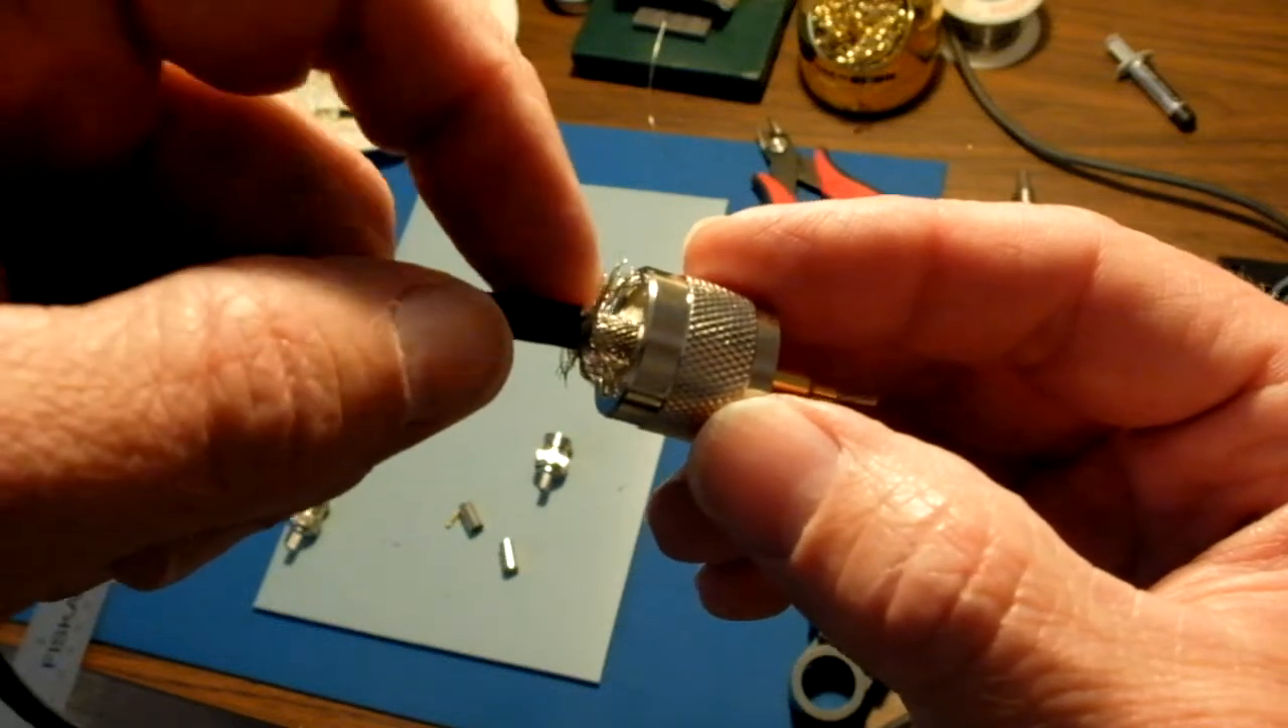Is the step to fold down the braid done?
No.